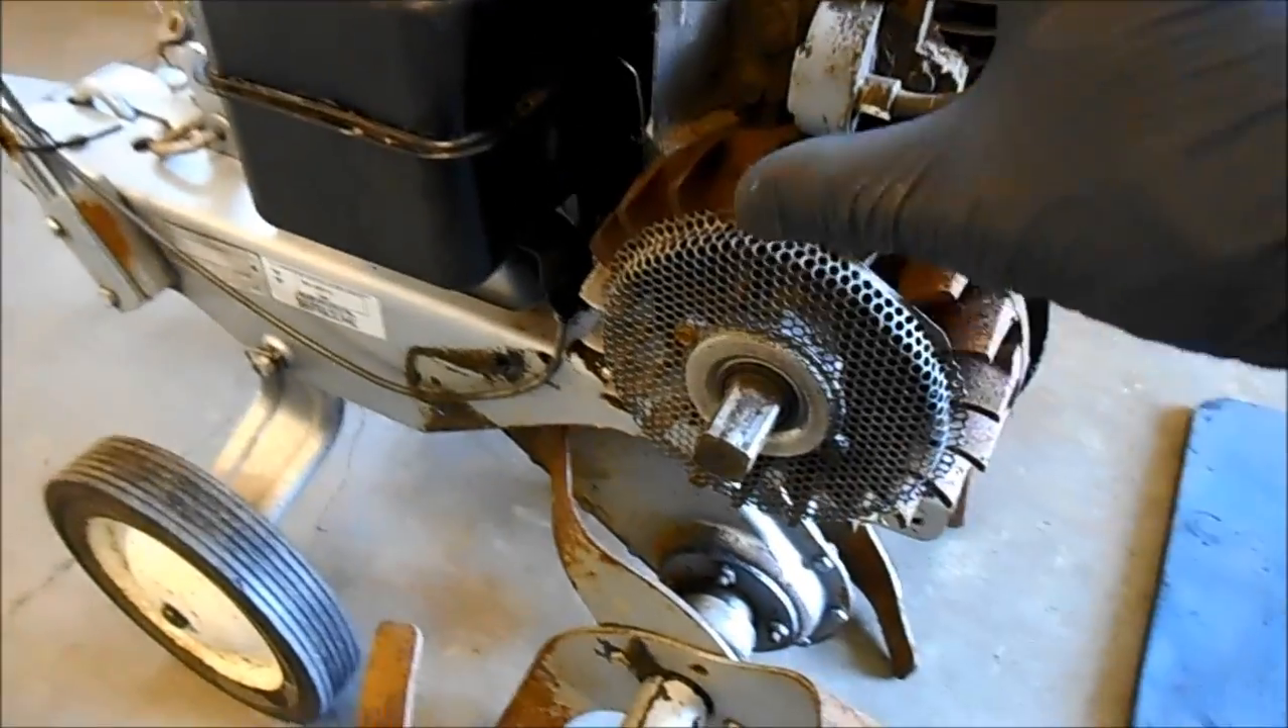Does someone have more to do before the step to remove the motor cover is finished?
No.